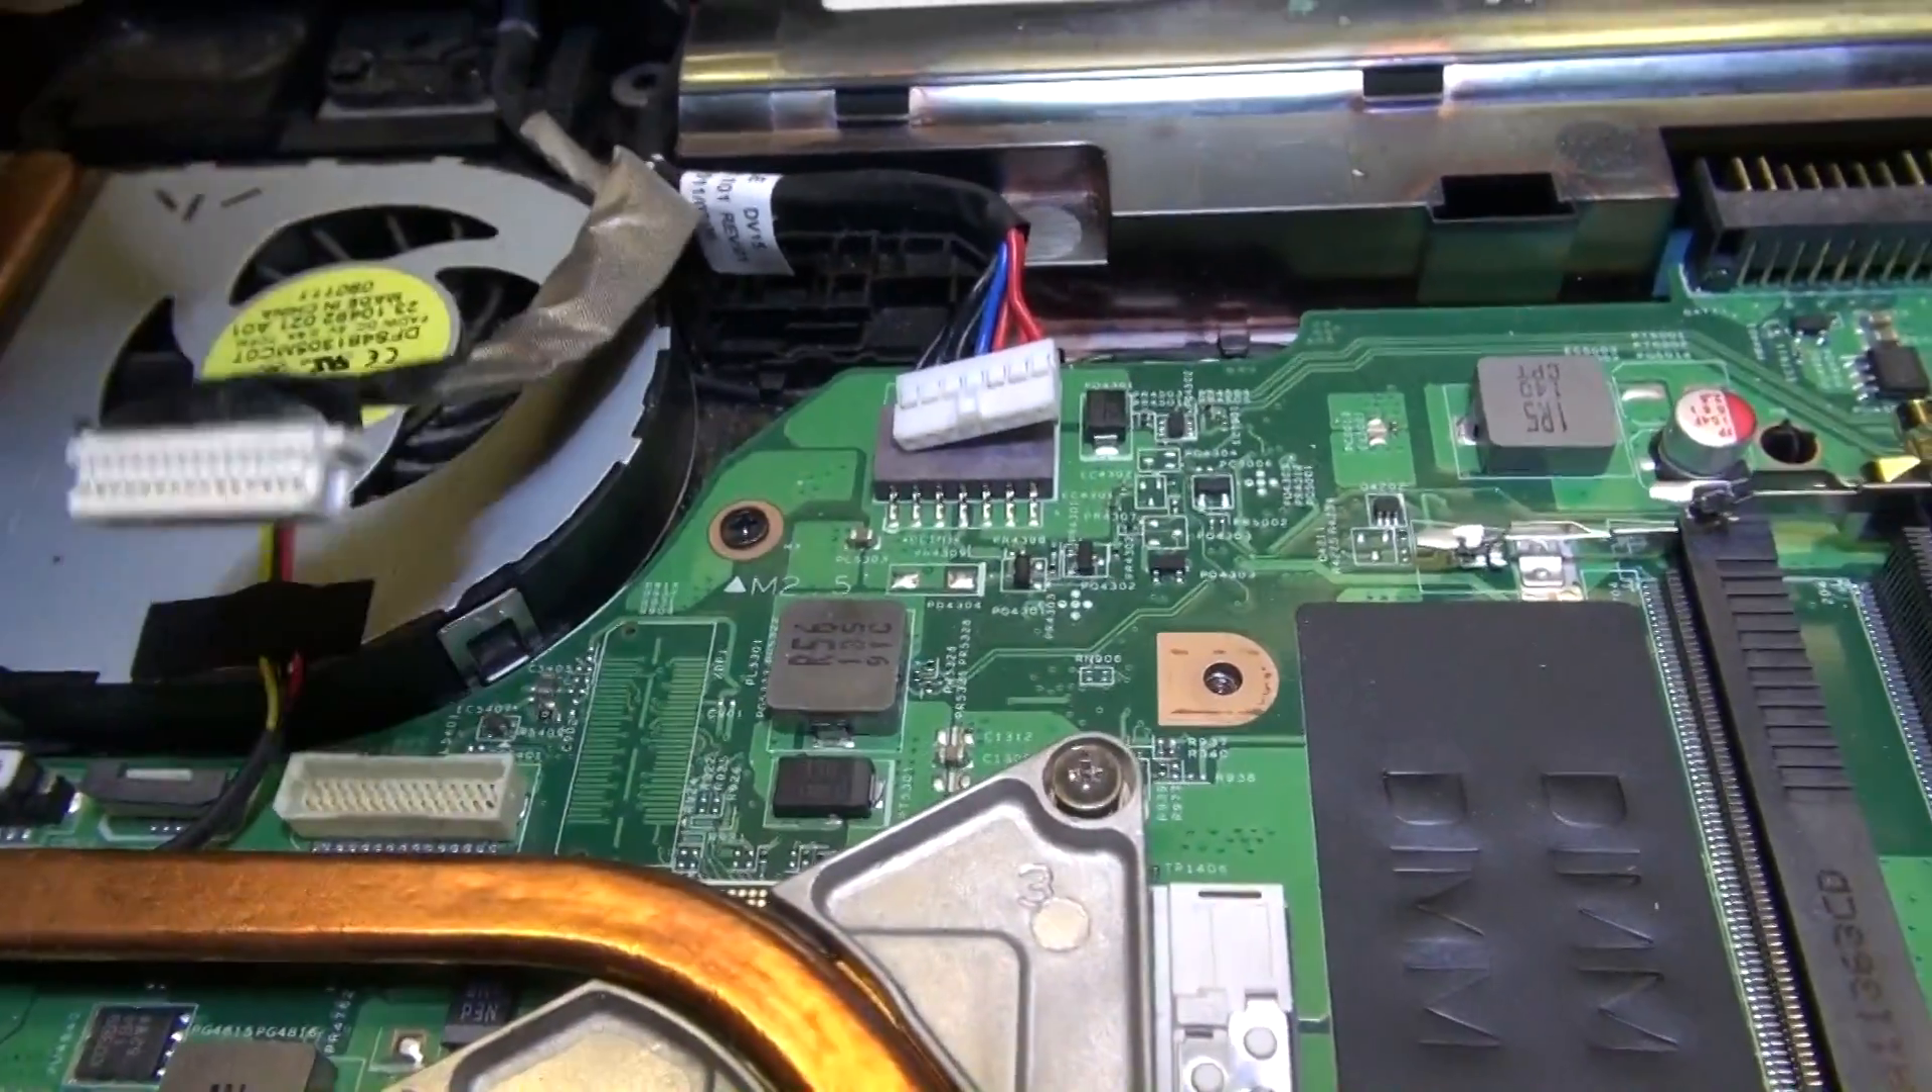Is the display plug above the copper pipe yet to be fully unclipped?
No.